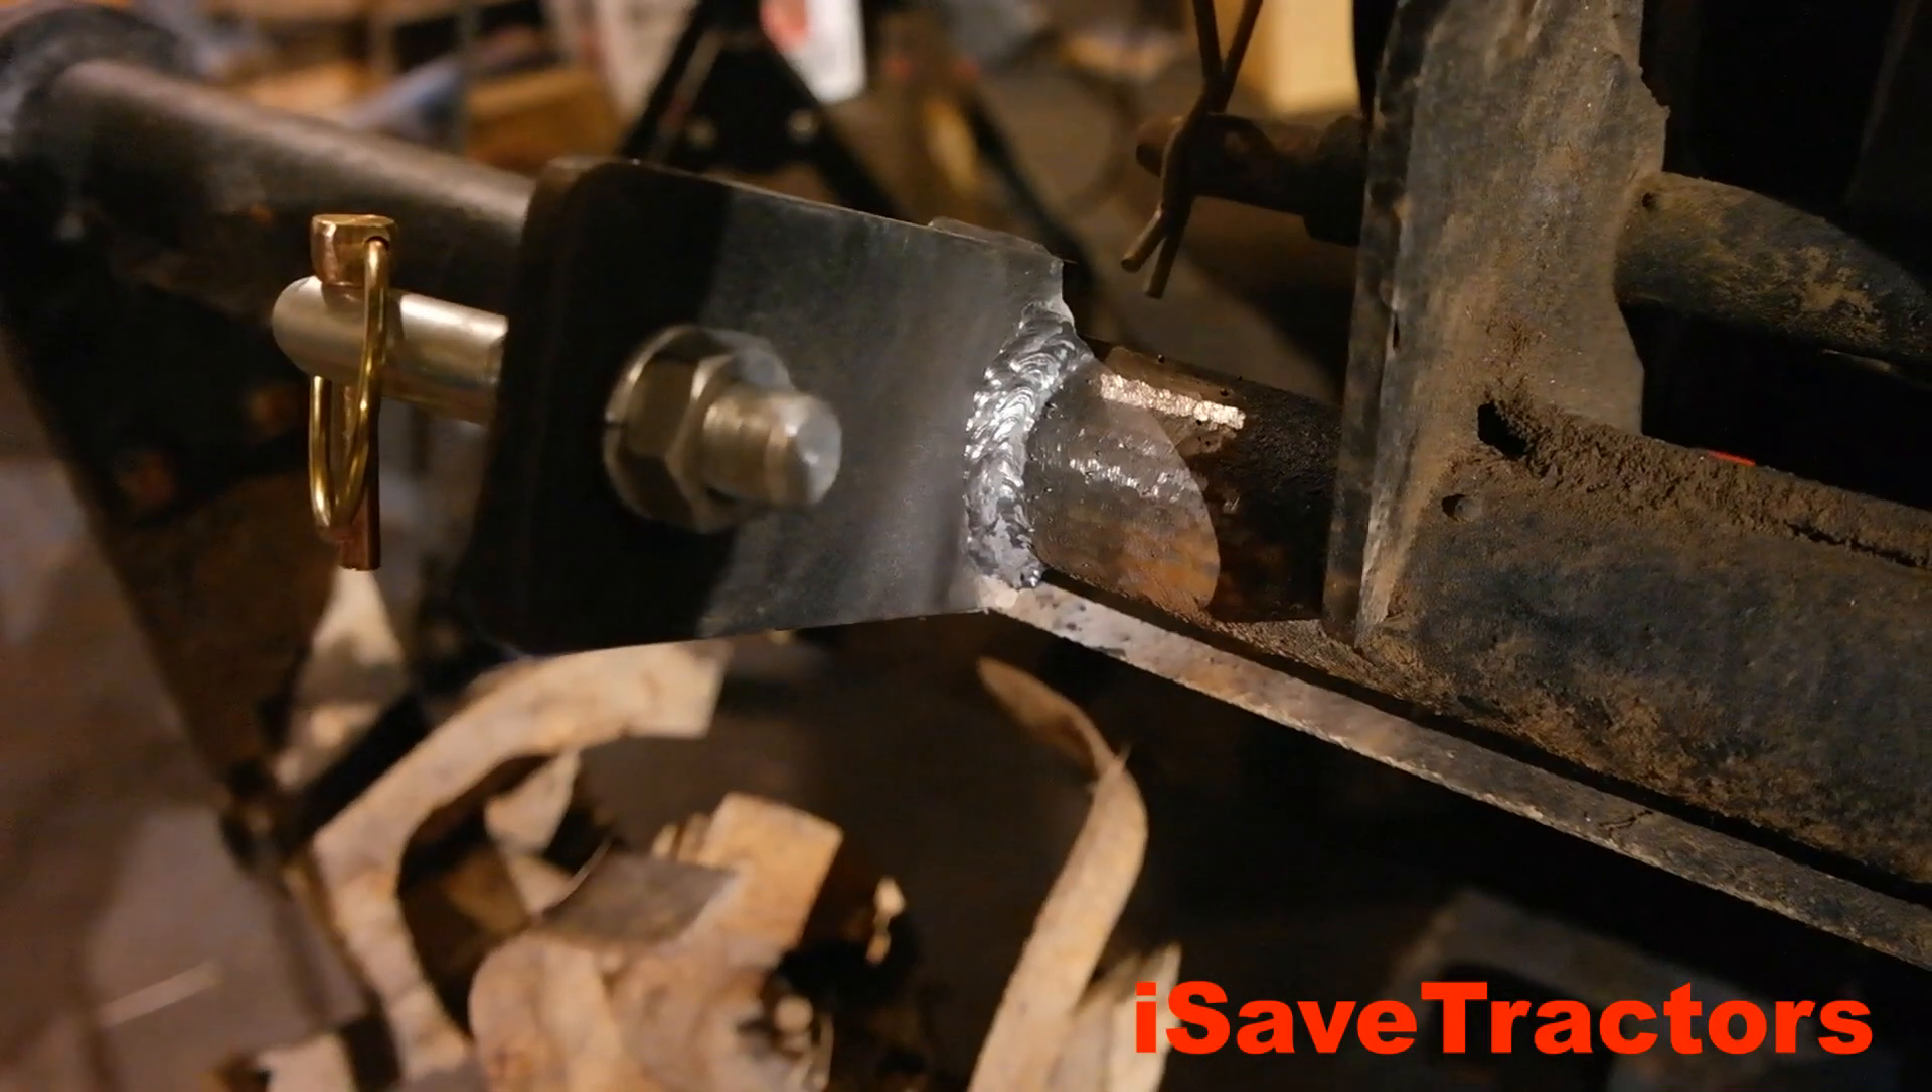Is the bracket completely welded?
Yes.